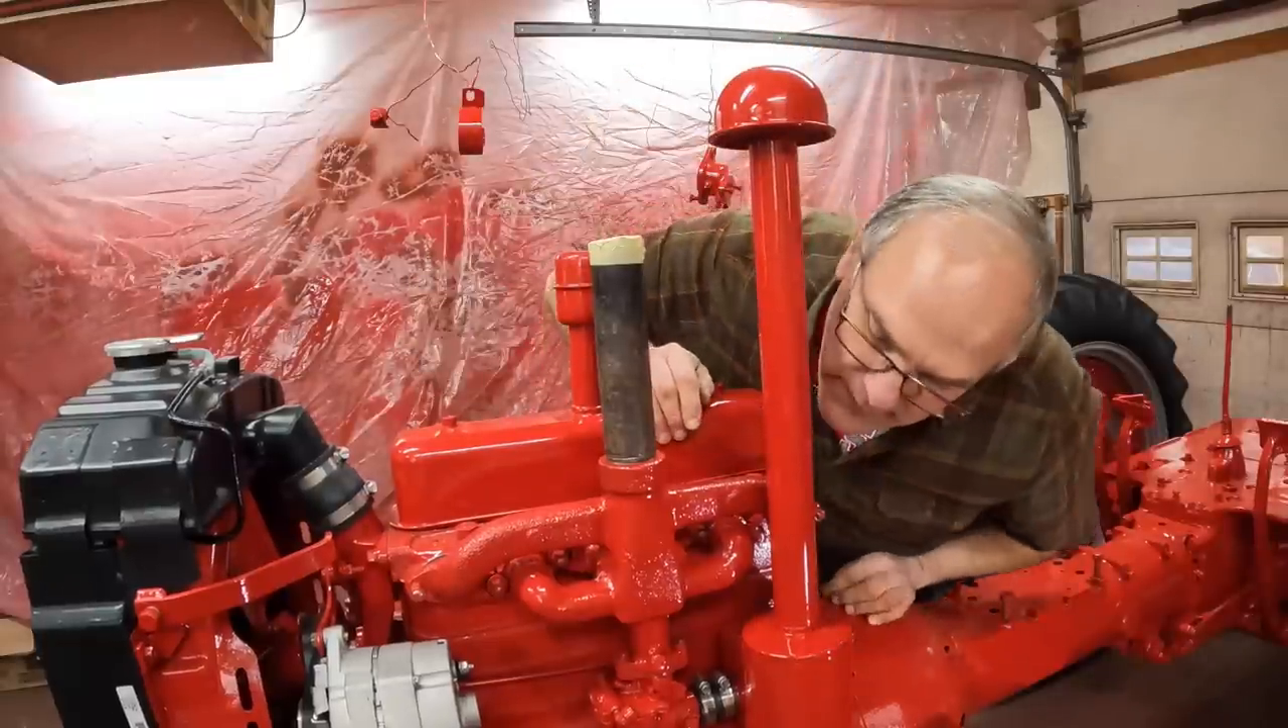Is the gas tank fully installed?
No.